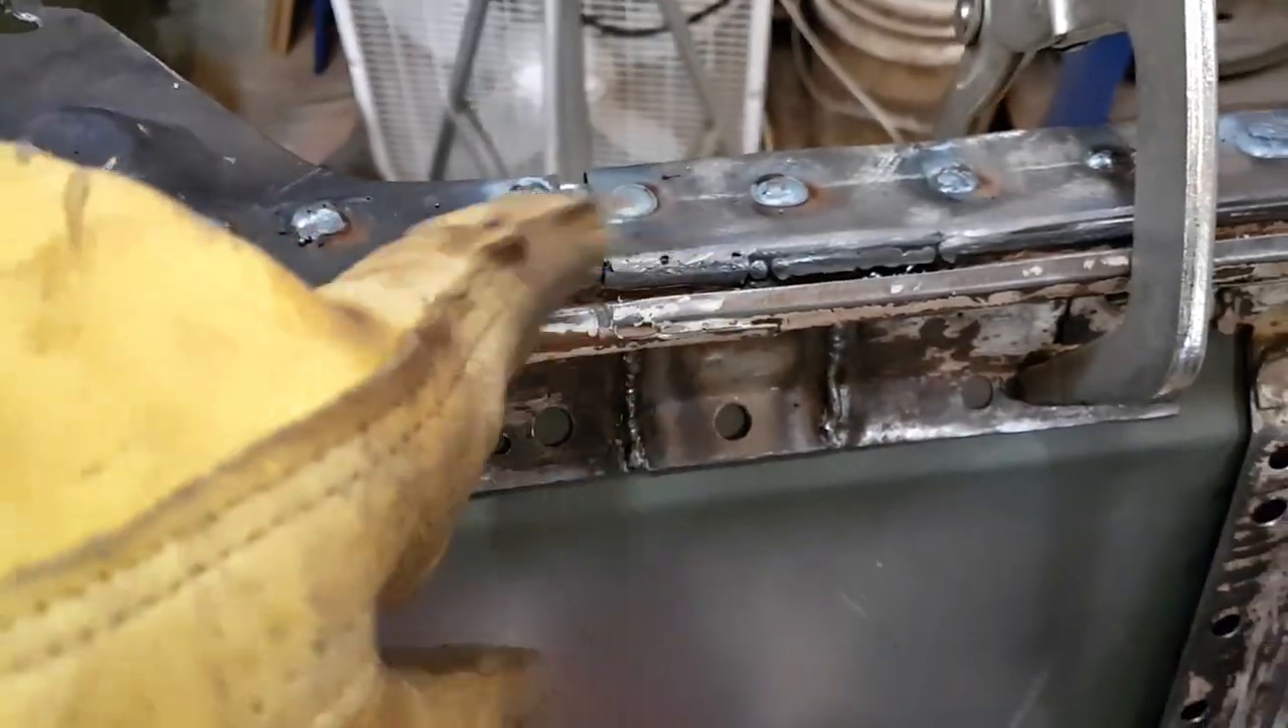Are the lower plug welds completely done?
No.